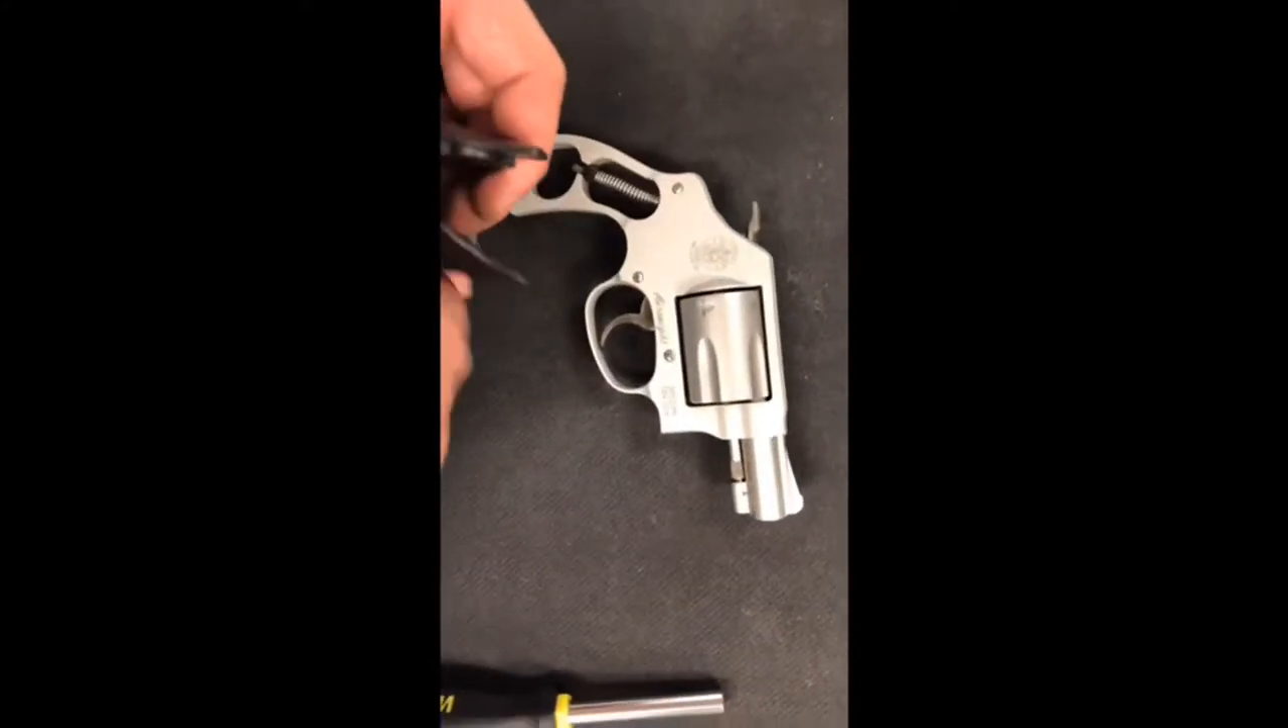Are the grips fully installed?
No.